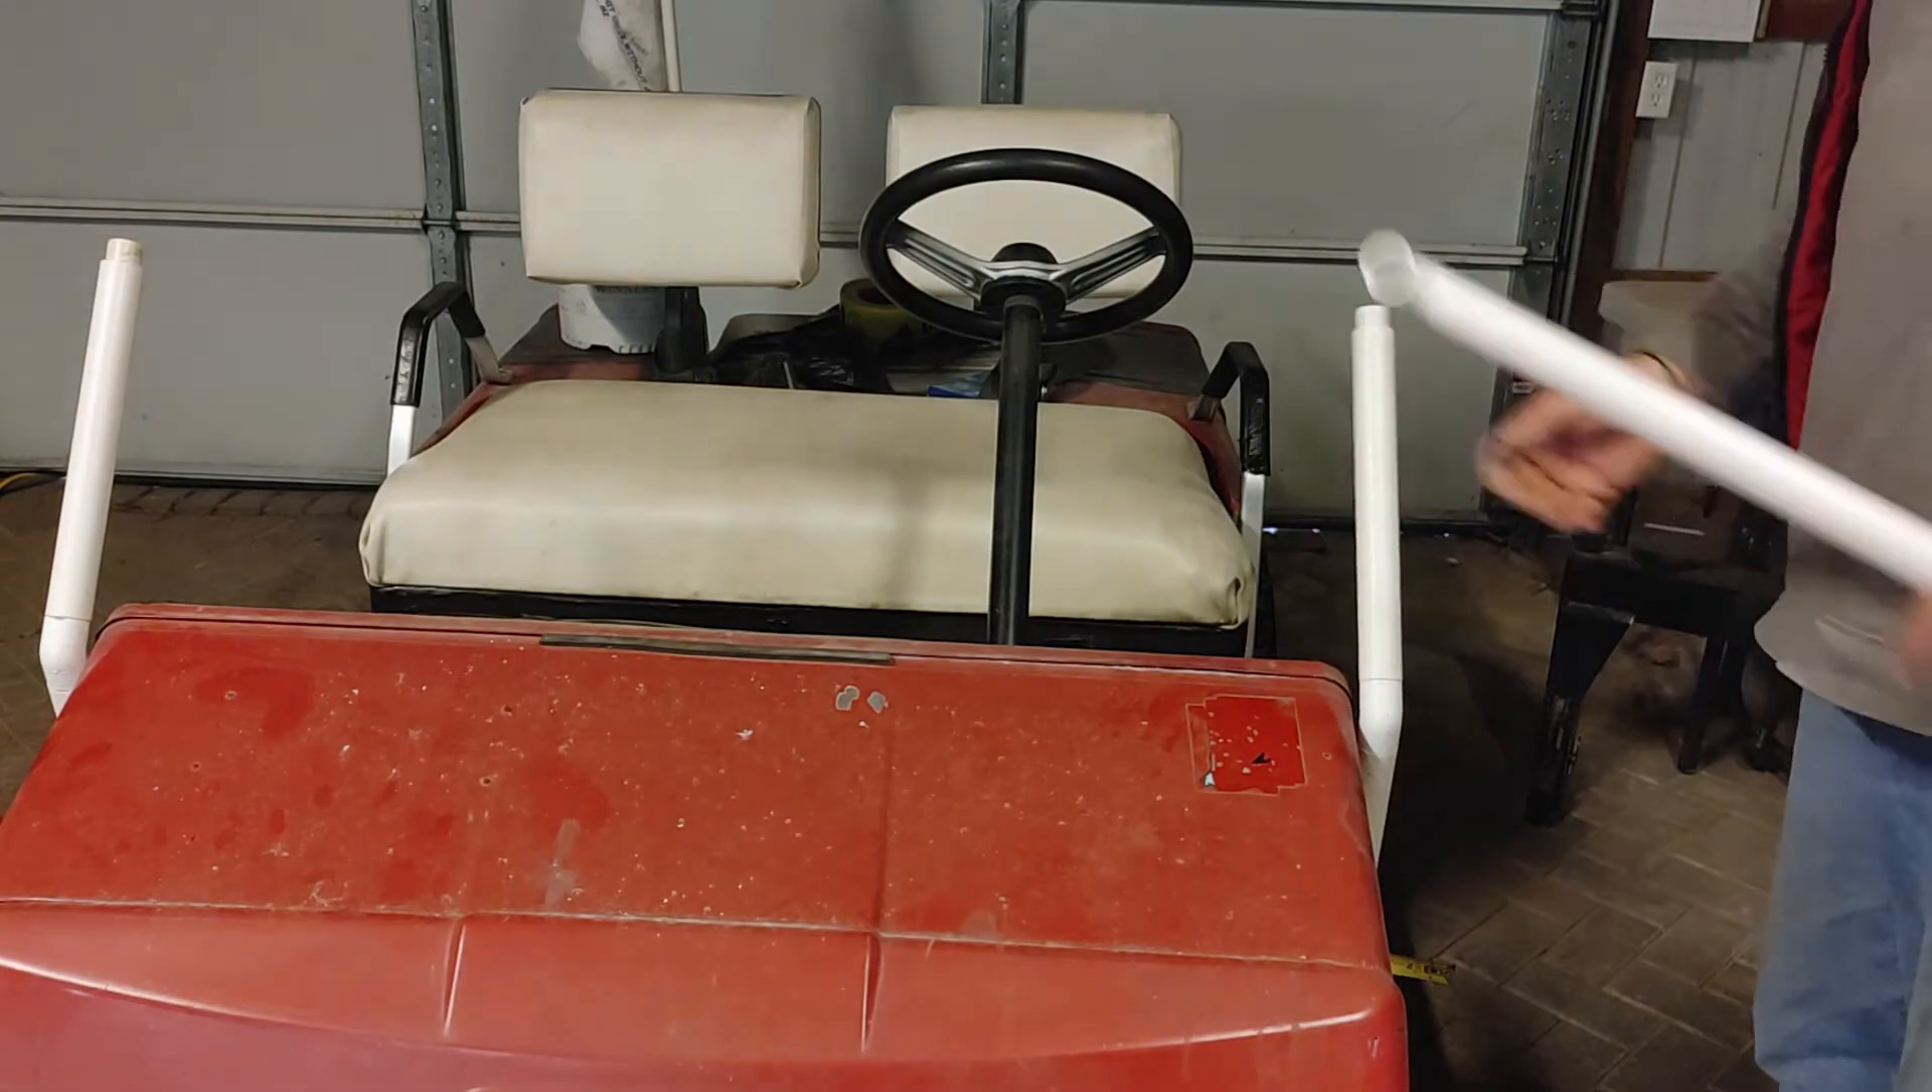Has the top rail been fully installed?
No.